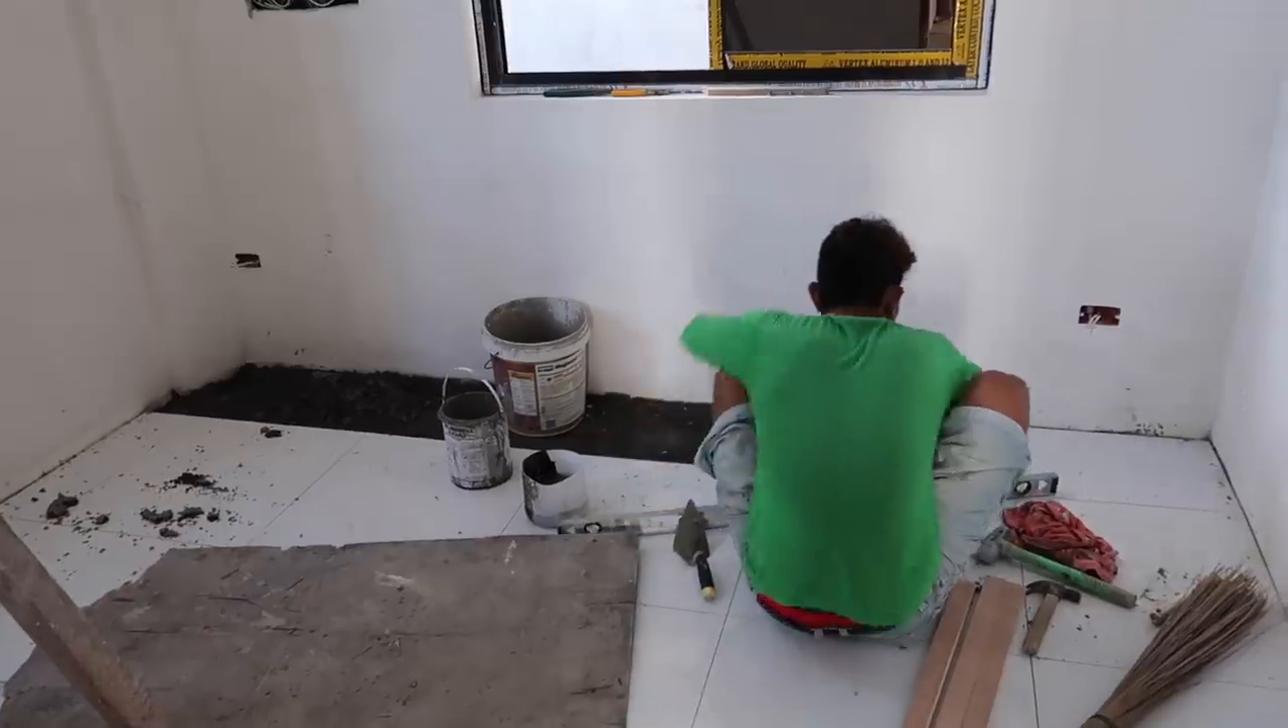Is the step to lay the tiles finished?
No.